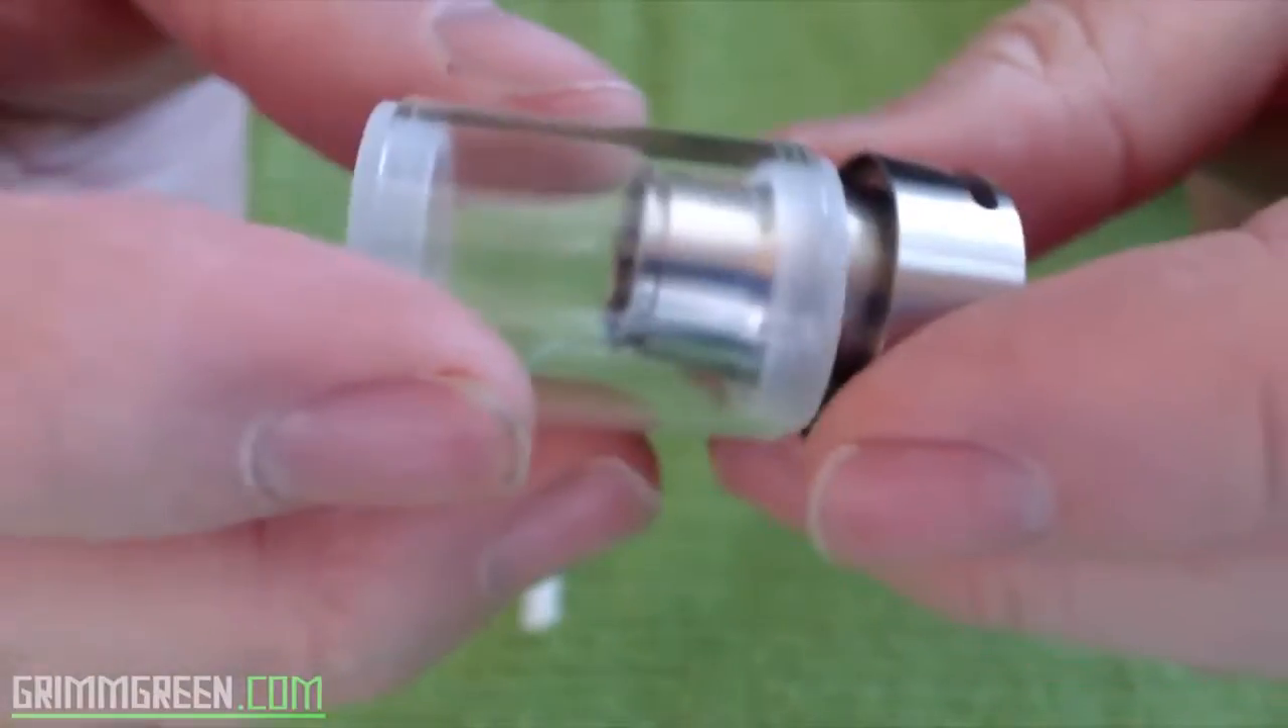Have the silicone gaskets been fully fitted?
Yes.